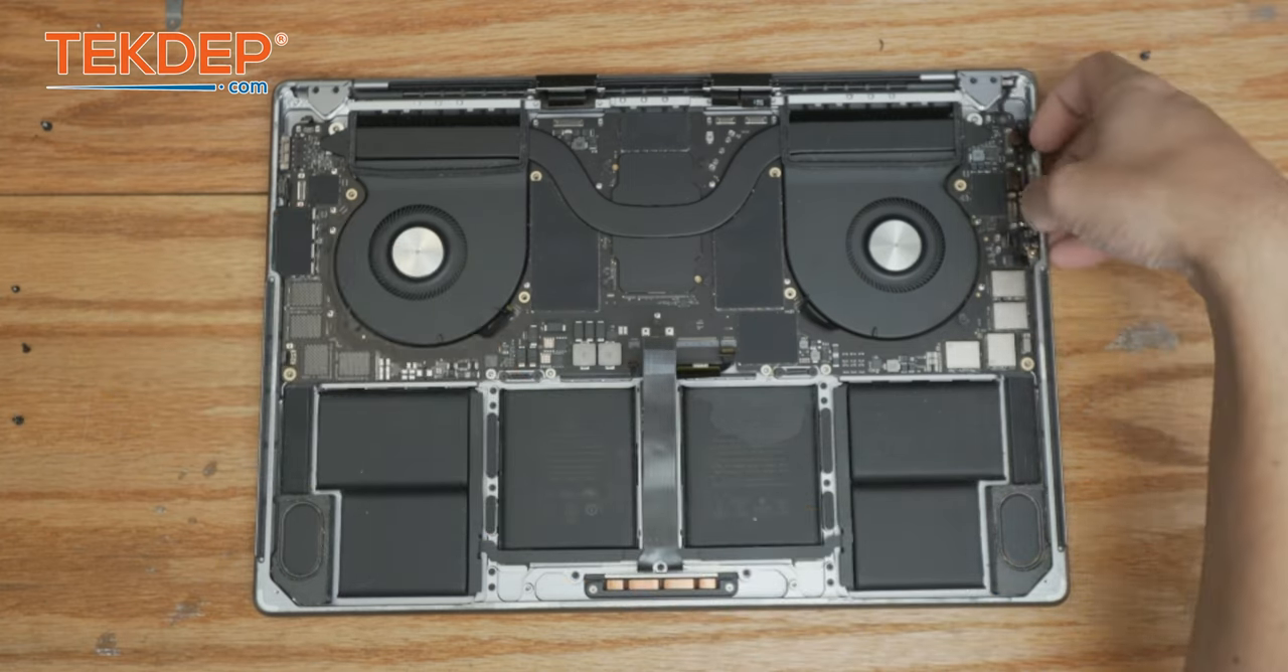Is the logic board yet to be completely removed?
Yes.